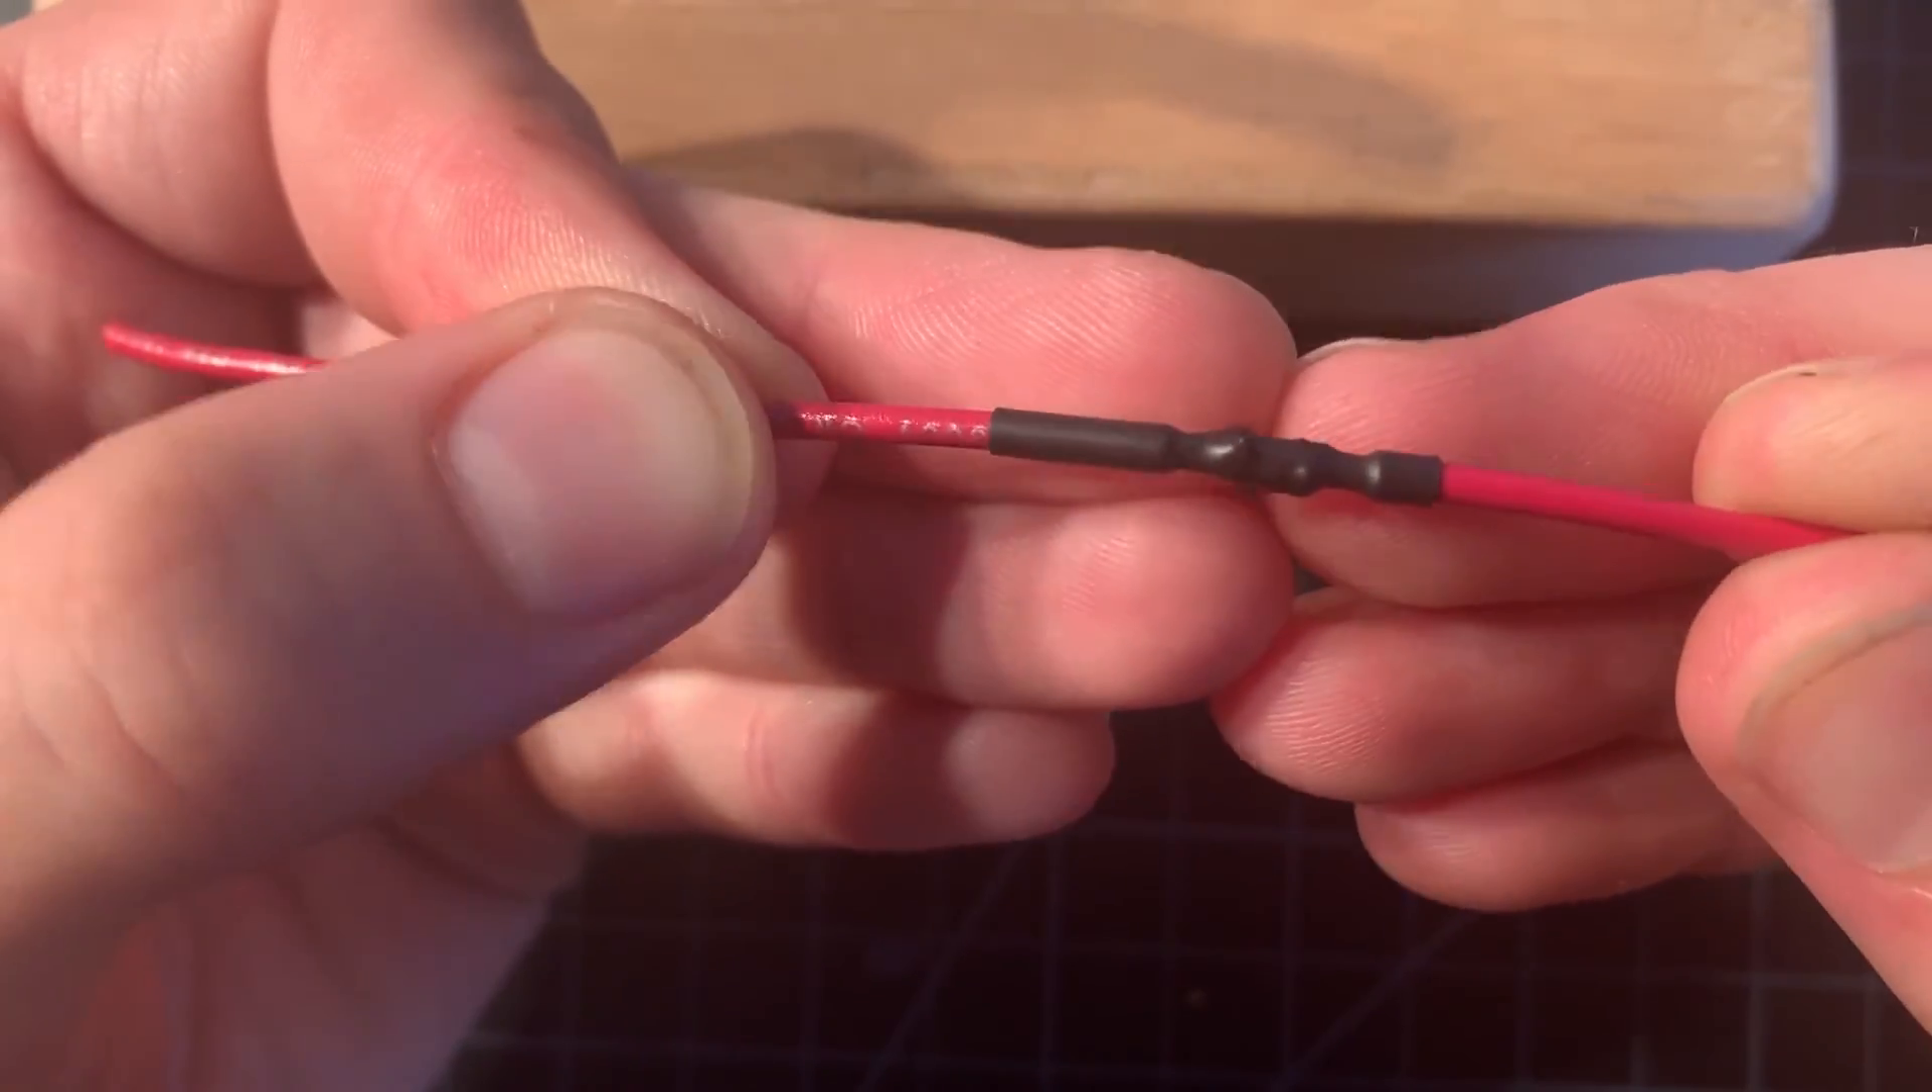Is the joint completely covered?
Yes.